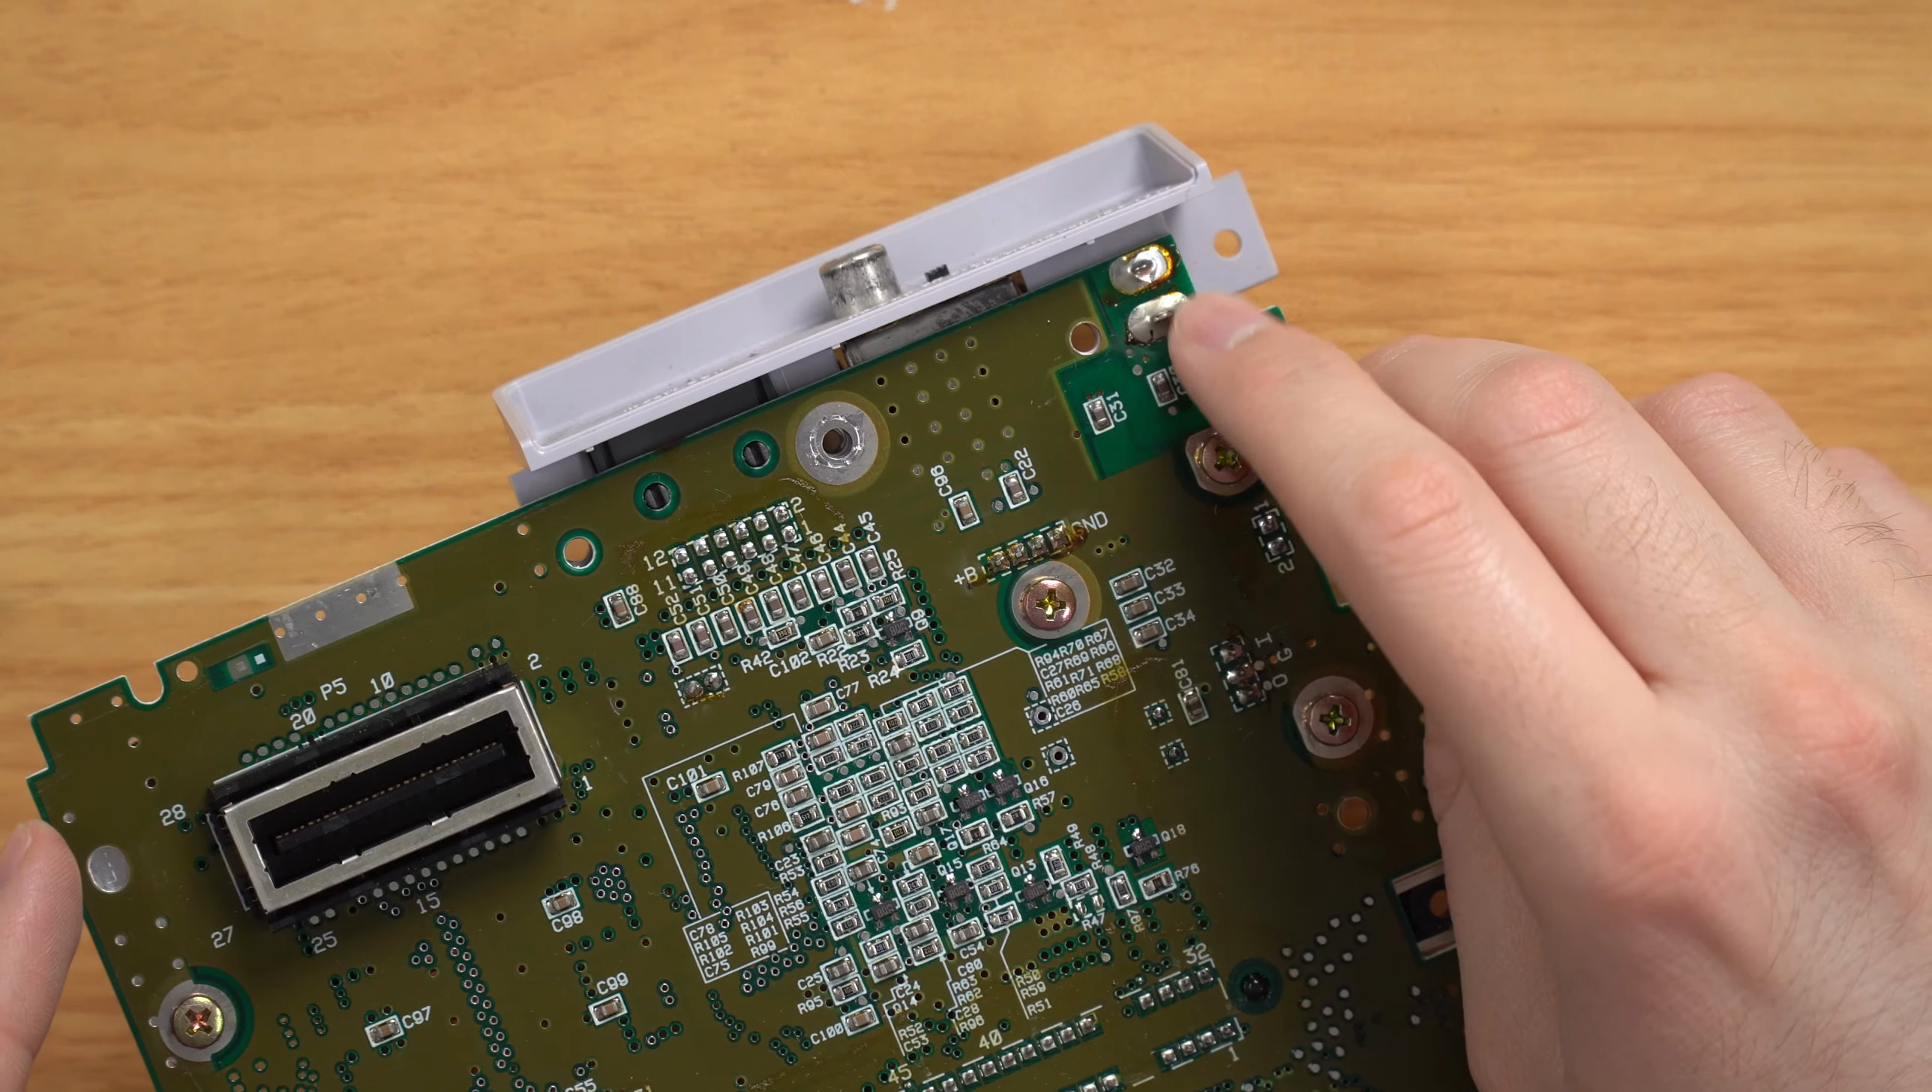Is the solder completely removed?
No.